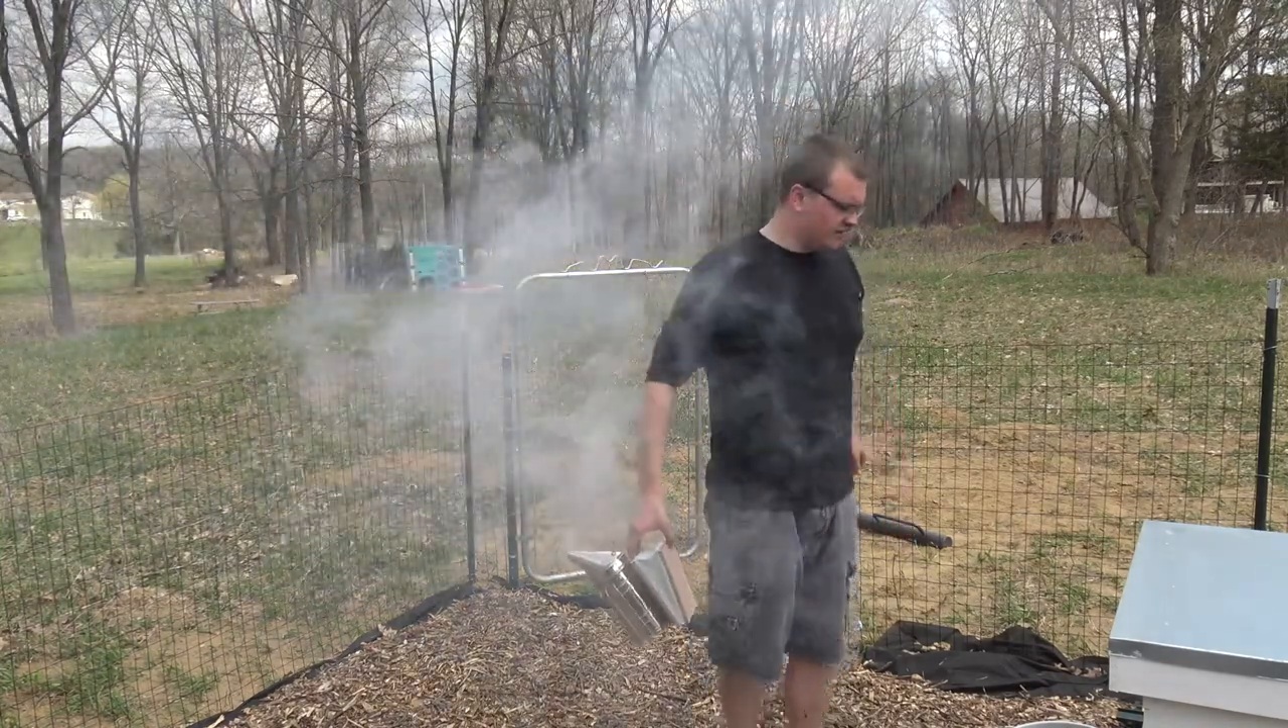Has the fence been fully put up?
Yes.